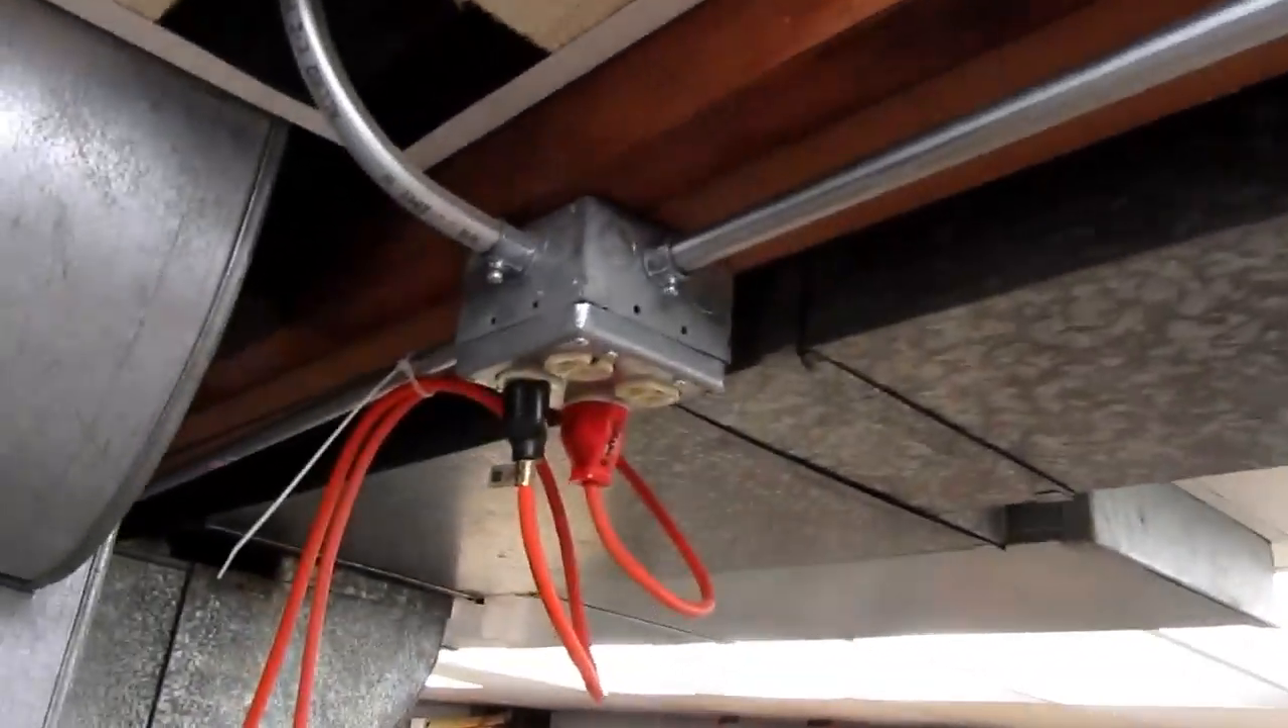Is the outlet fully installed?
Yes.